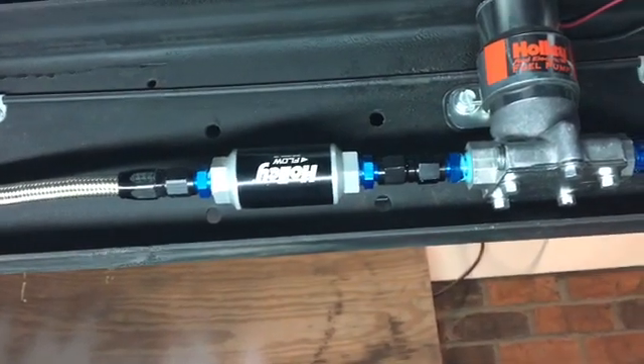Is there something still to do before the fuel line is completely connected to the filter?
No.